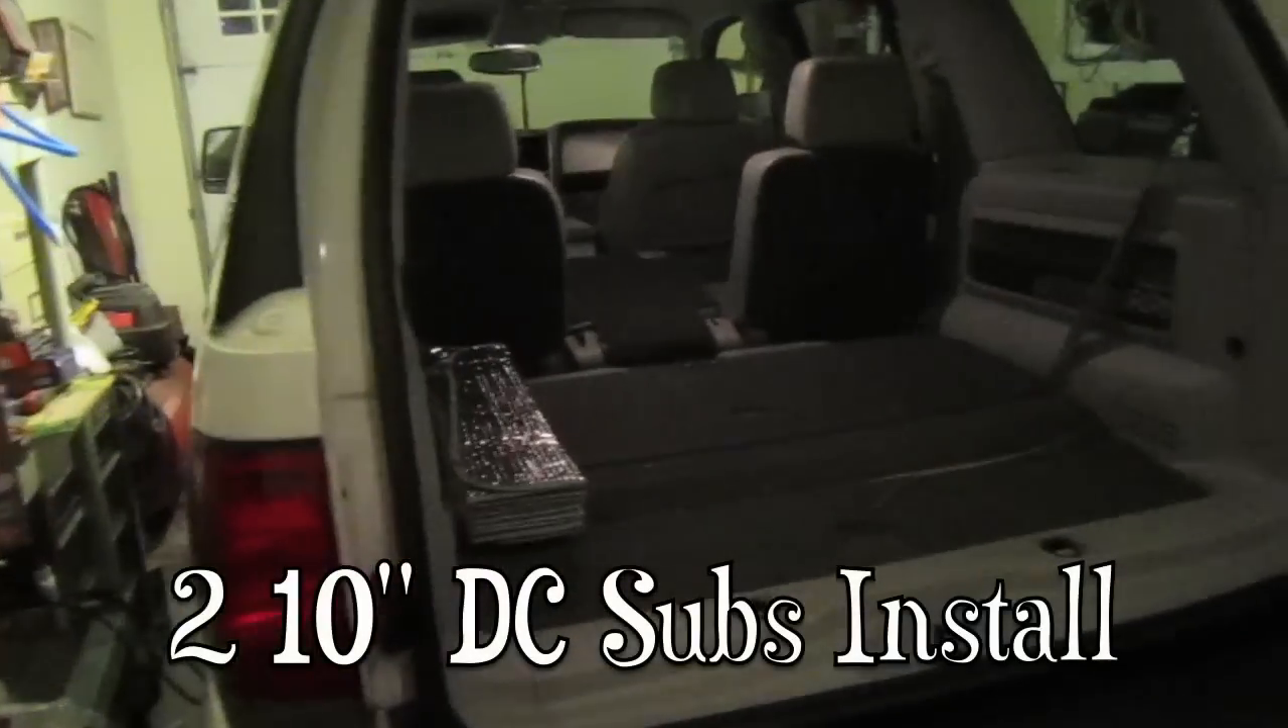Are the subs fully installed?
No.